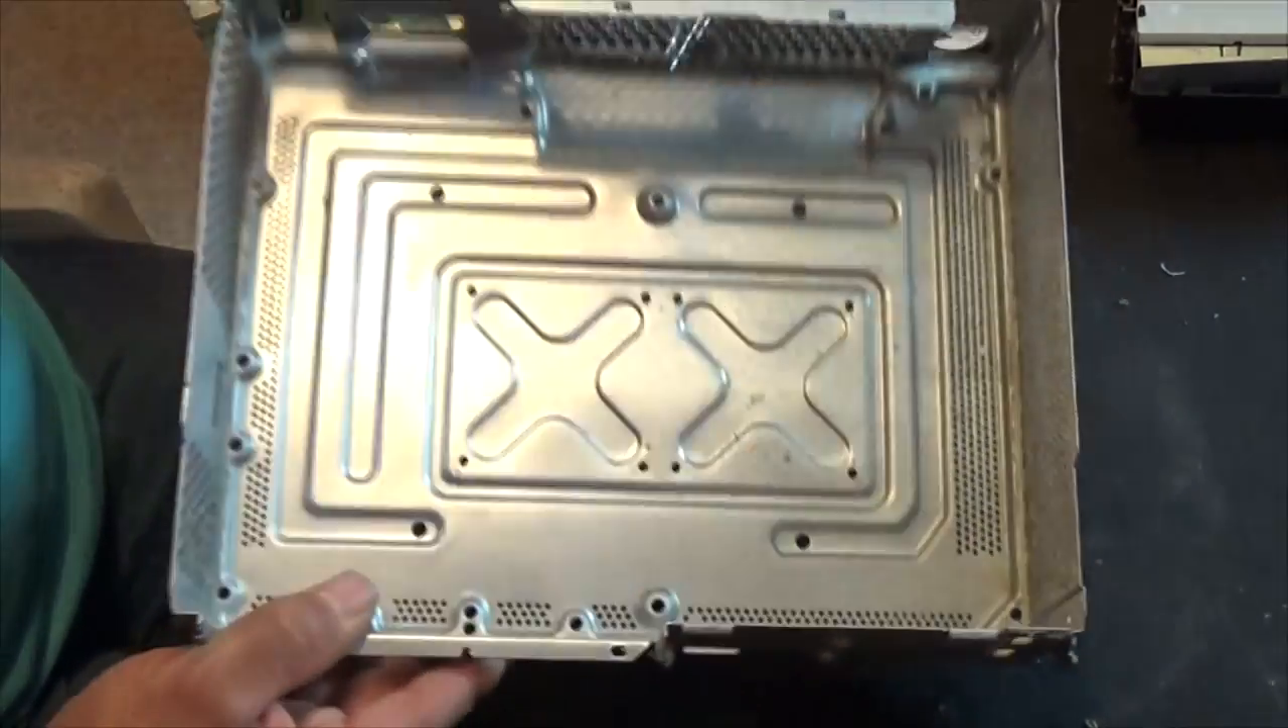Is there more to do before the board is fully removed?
No.